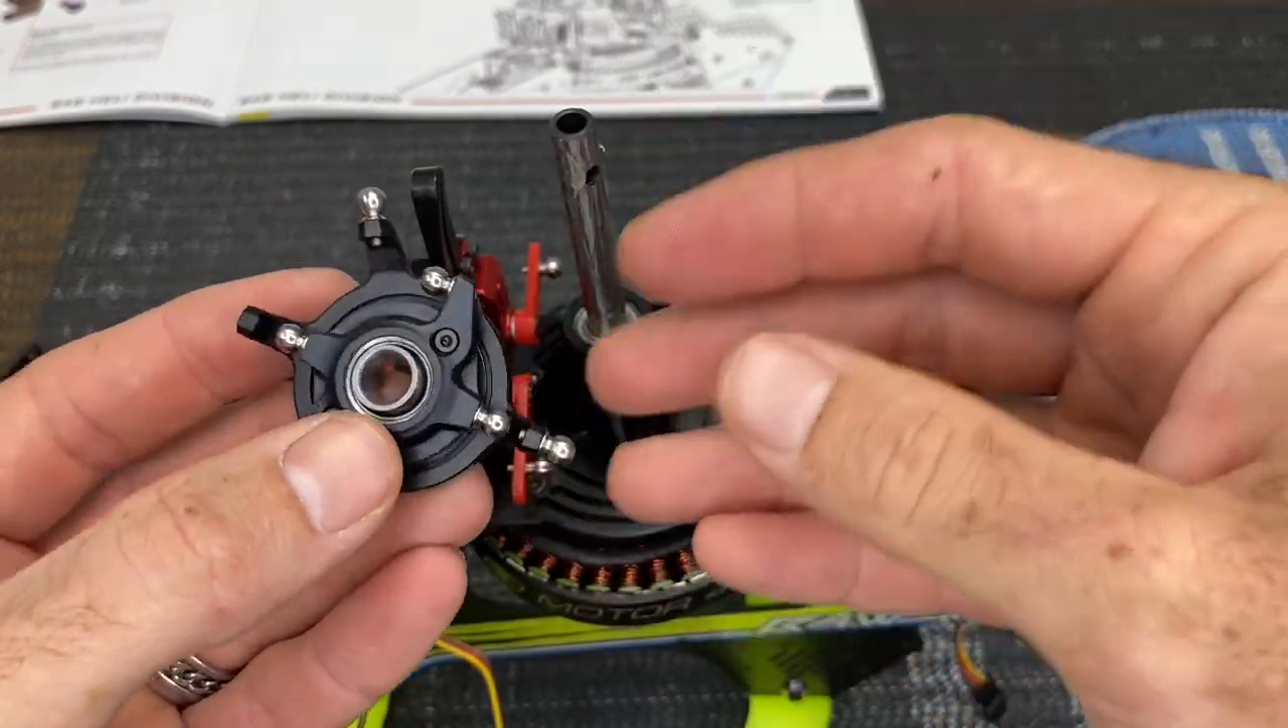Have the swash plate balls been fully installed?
Yes.